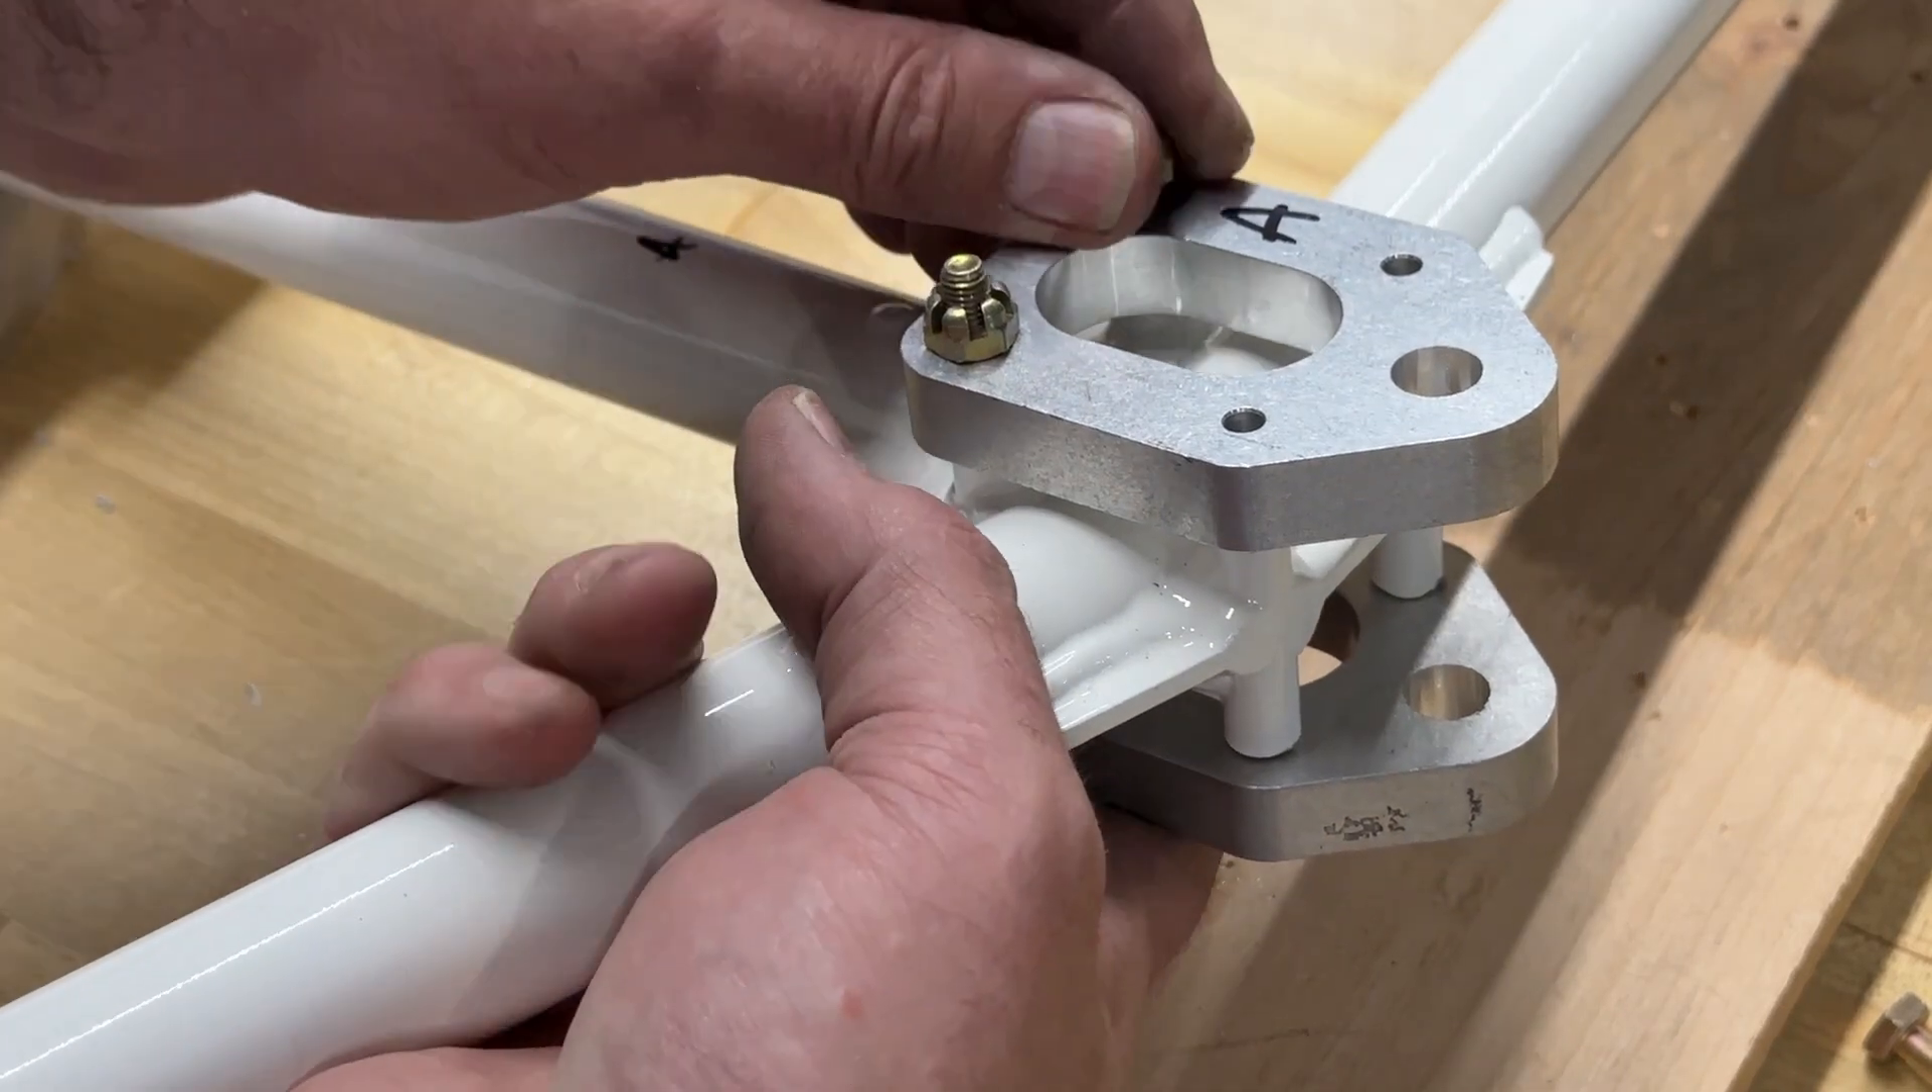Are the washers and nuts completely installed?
No.